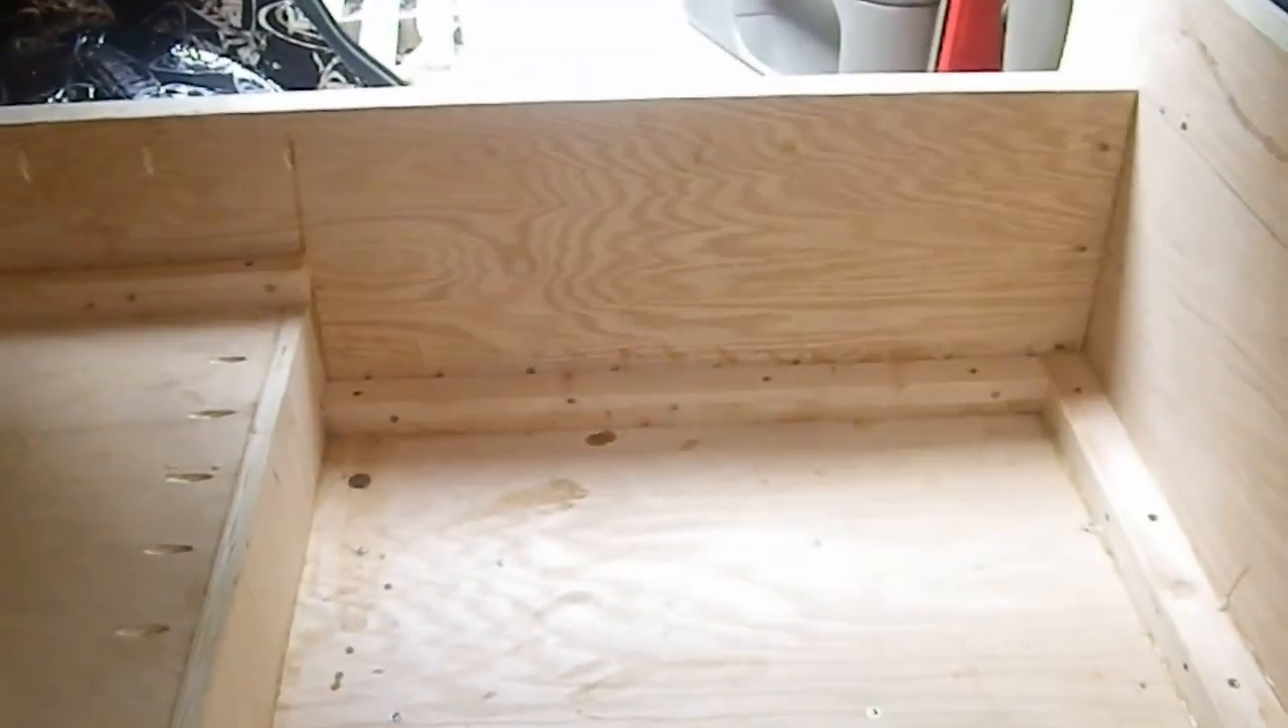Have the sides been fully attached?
Yes.